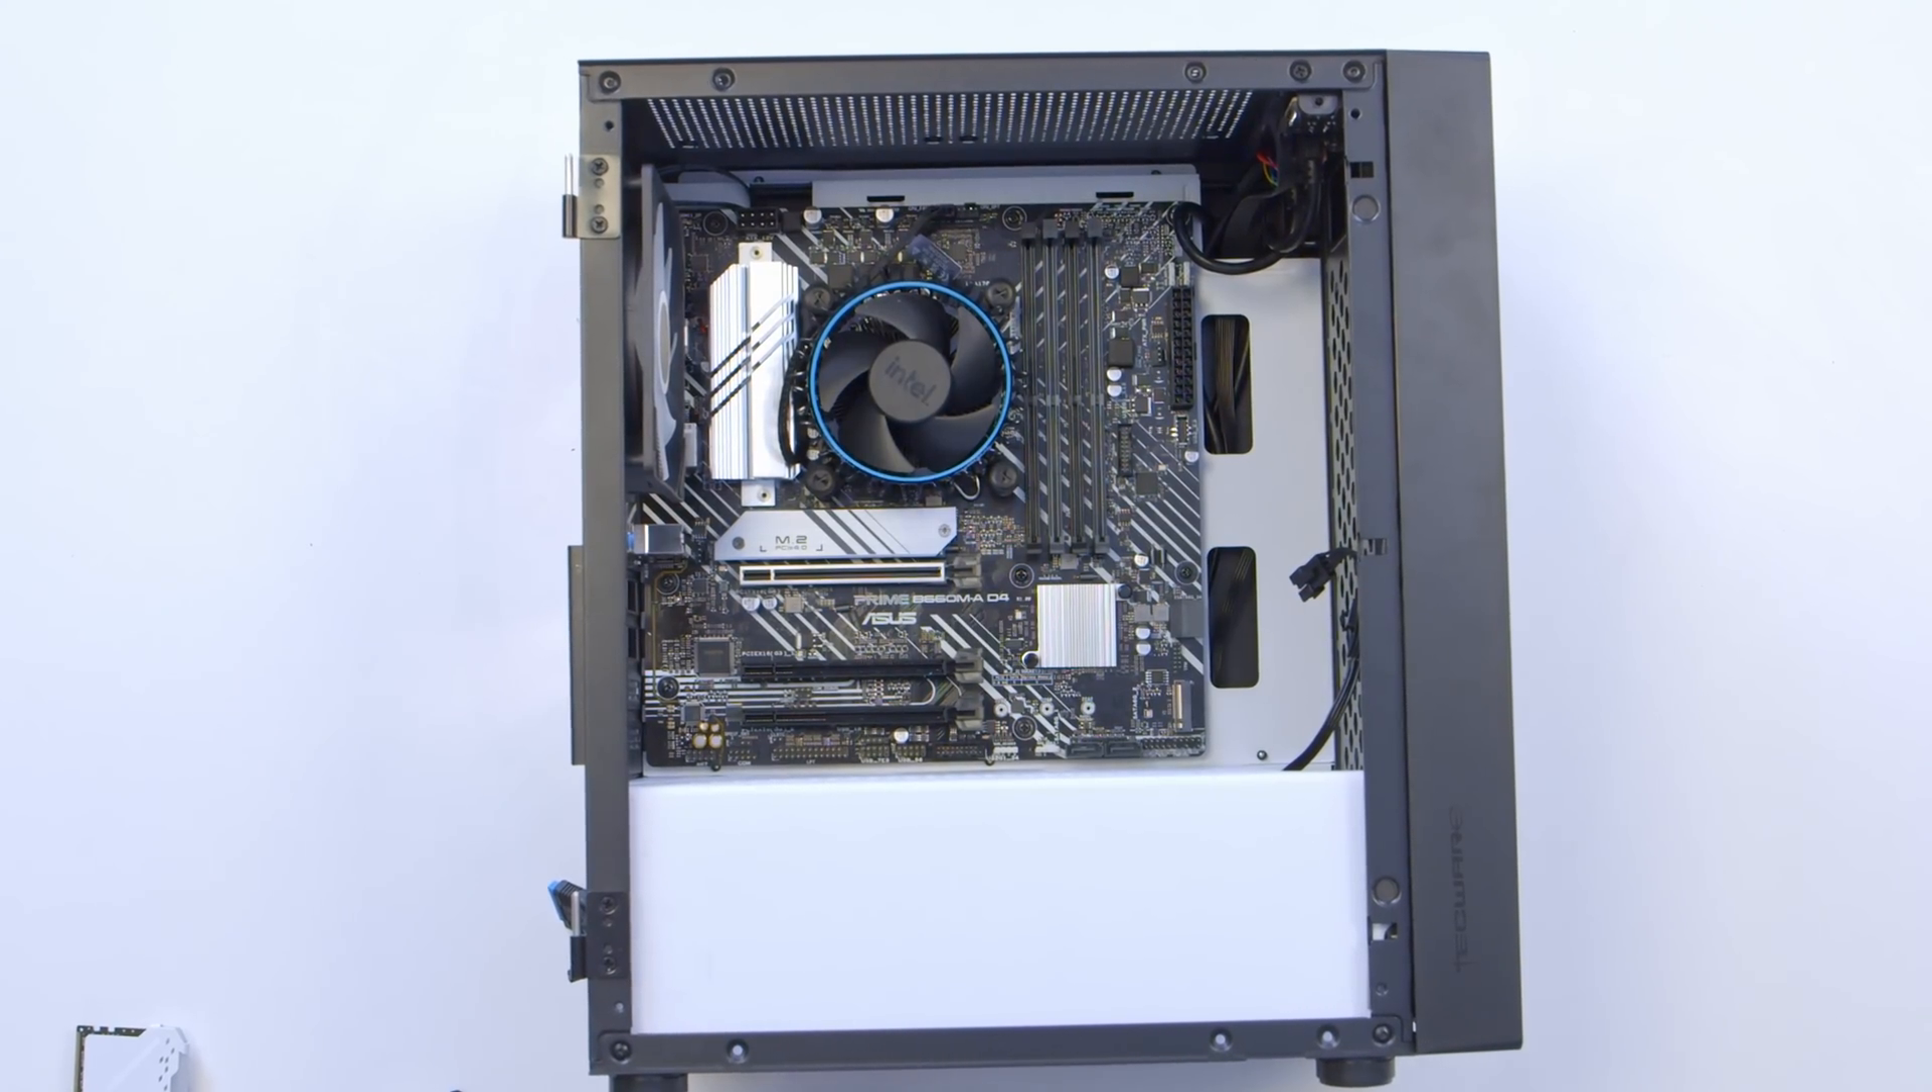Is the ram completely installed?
No.